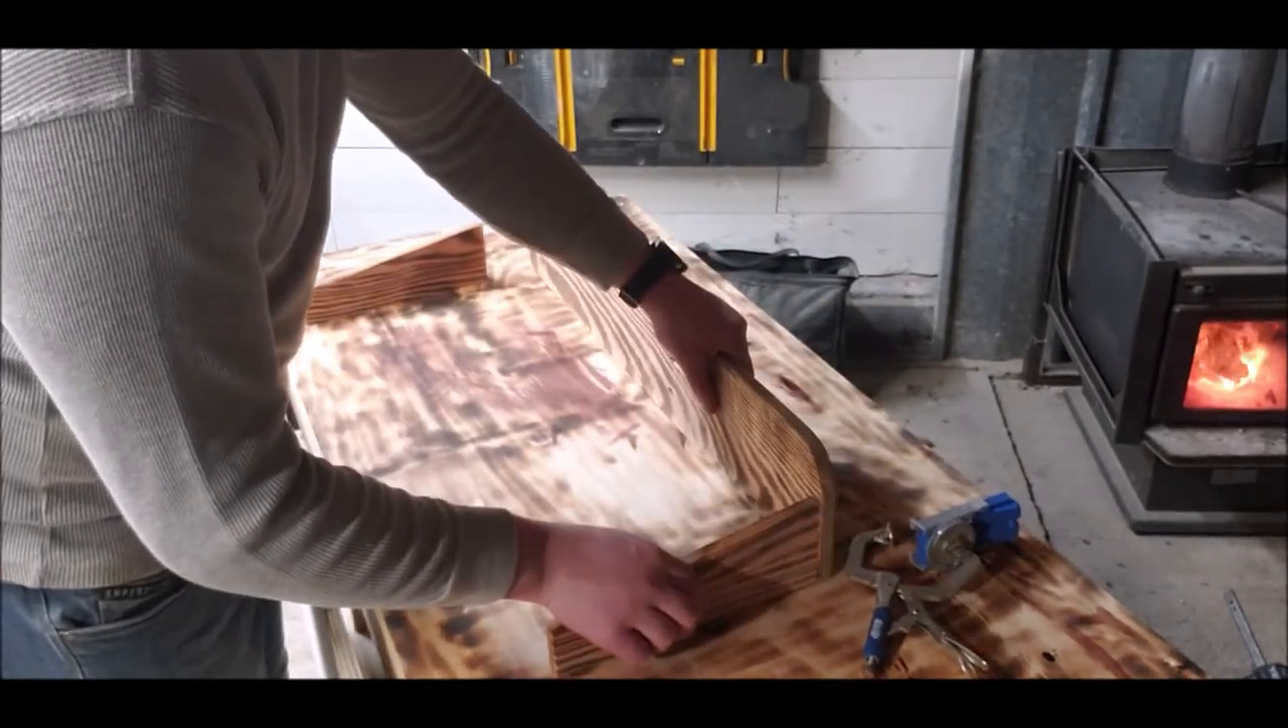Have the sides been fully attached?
No.